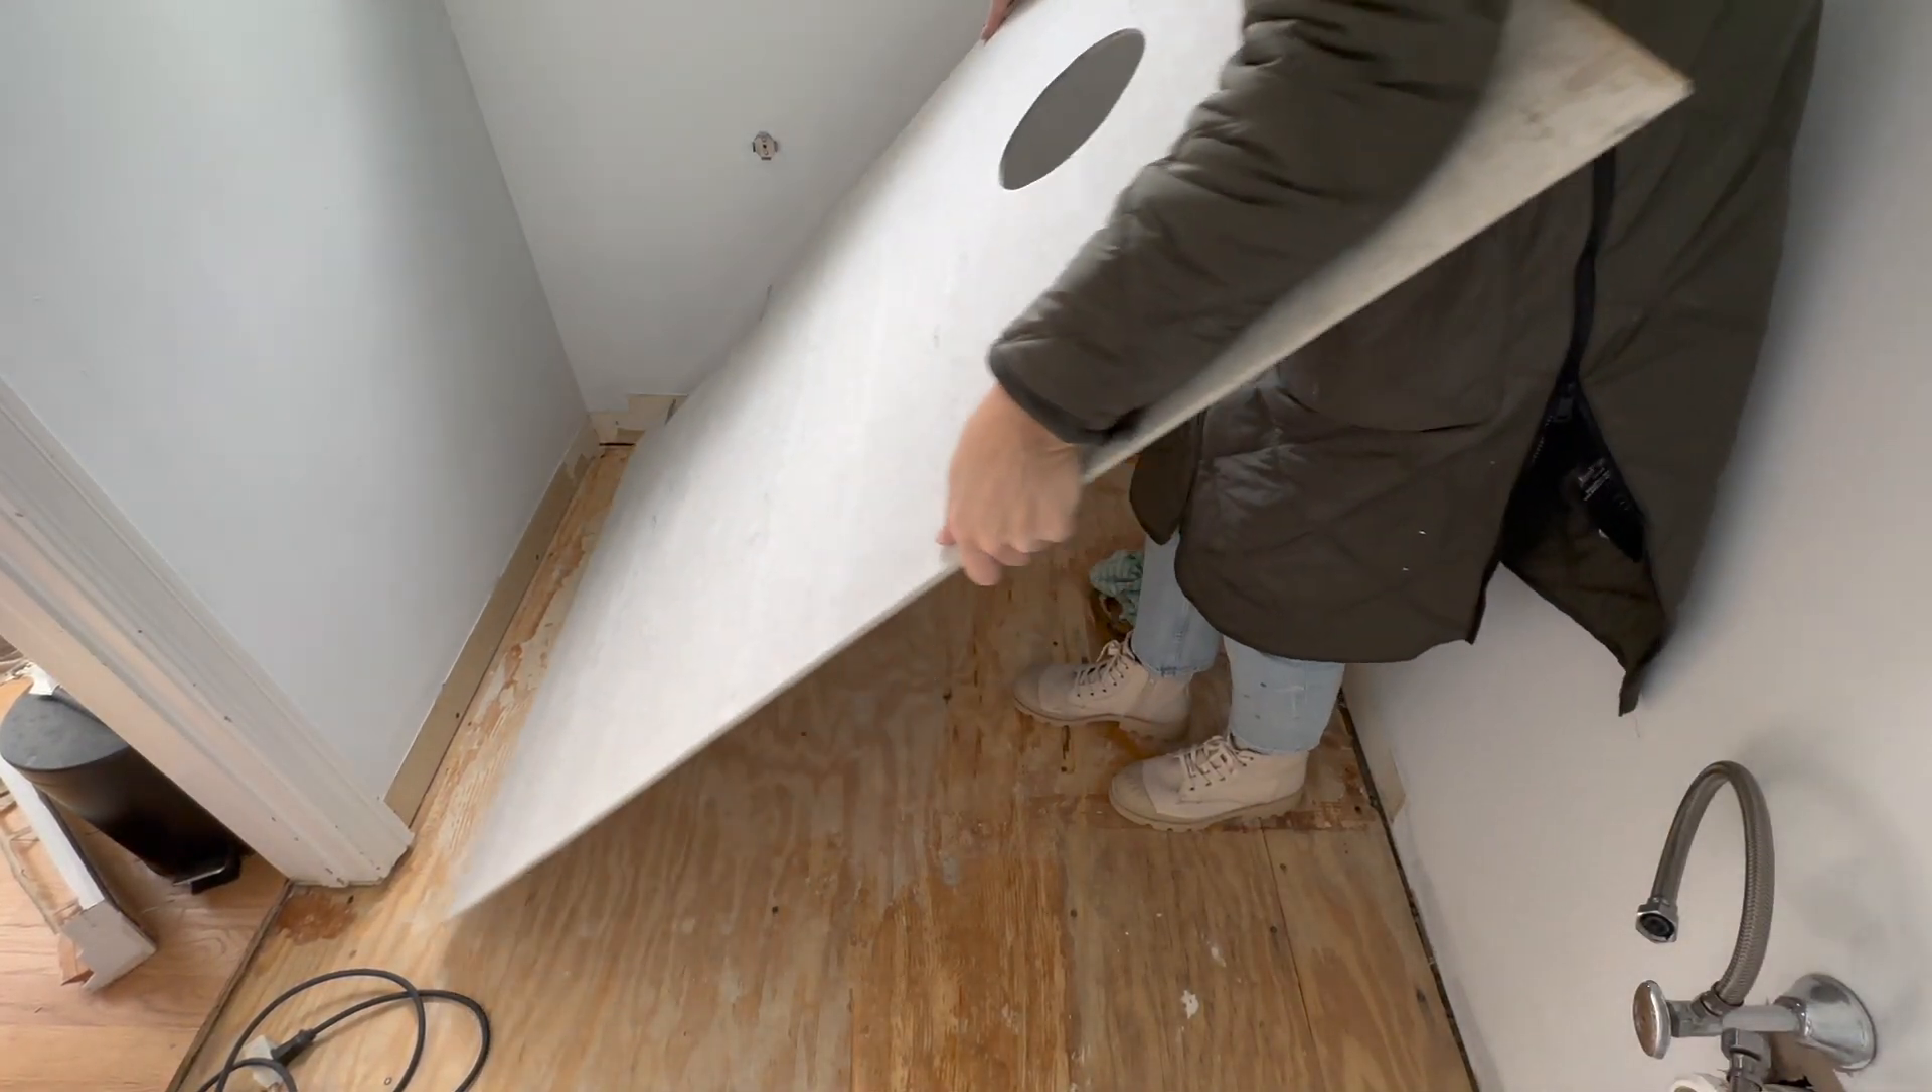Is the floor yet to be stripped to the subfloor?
No.